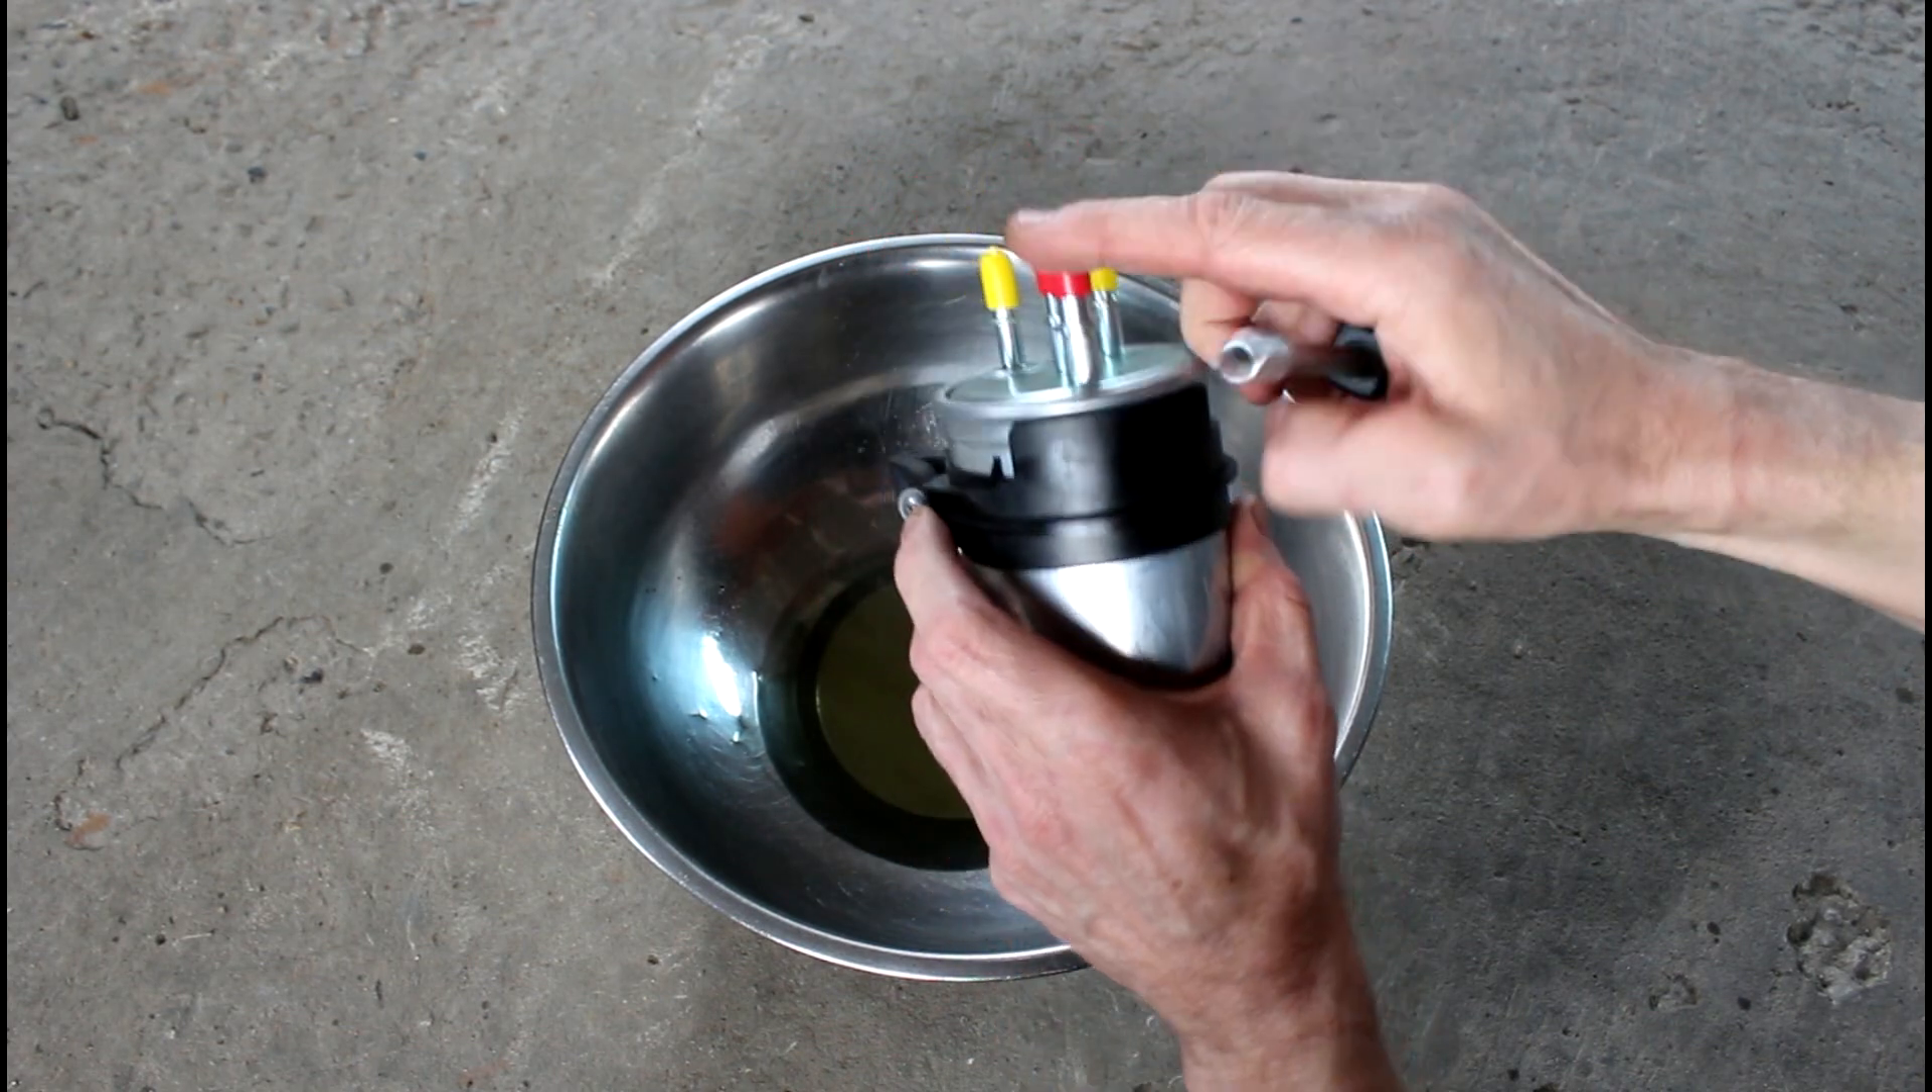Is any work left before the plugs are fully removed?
Yes.